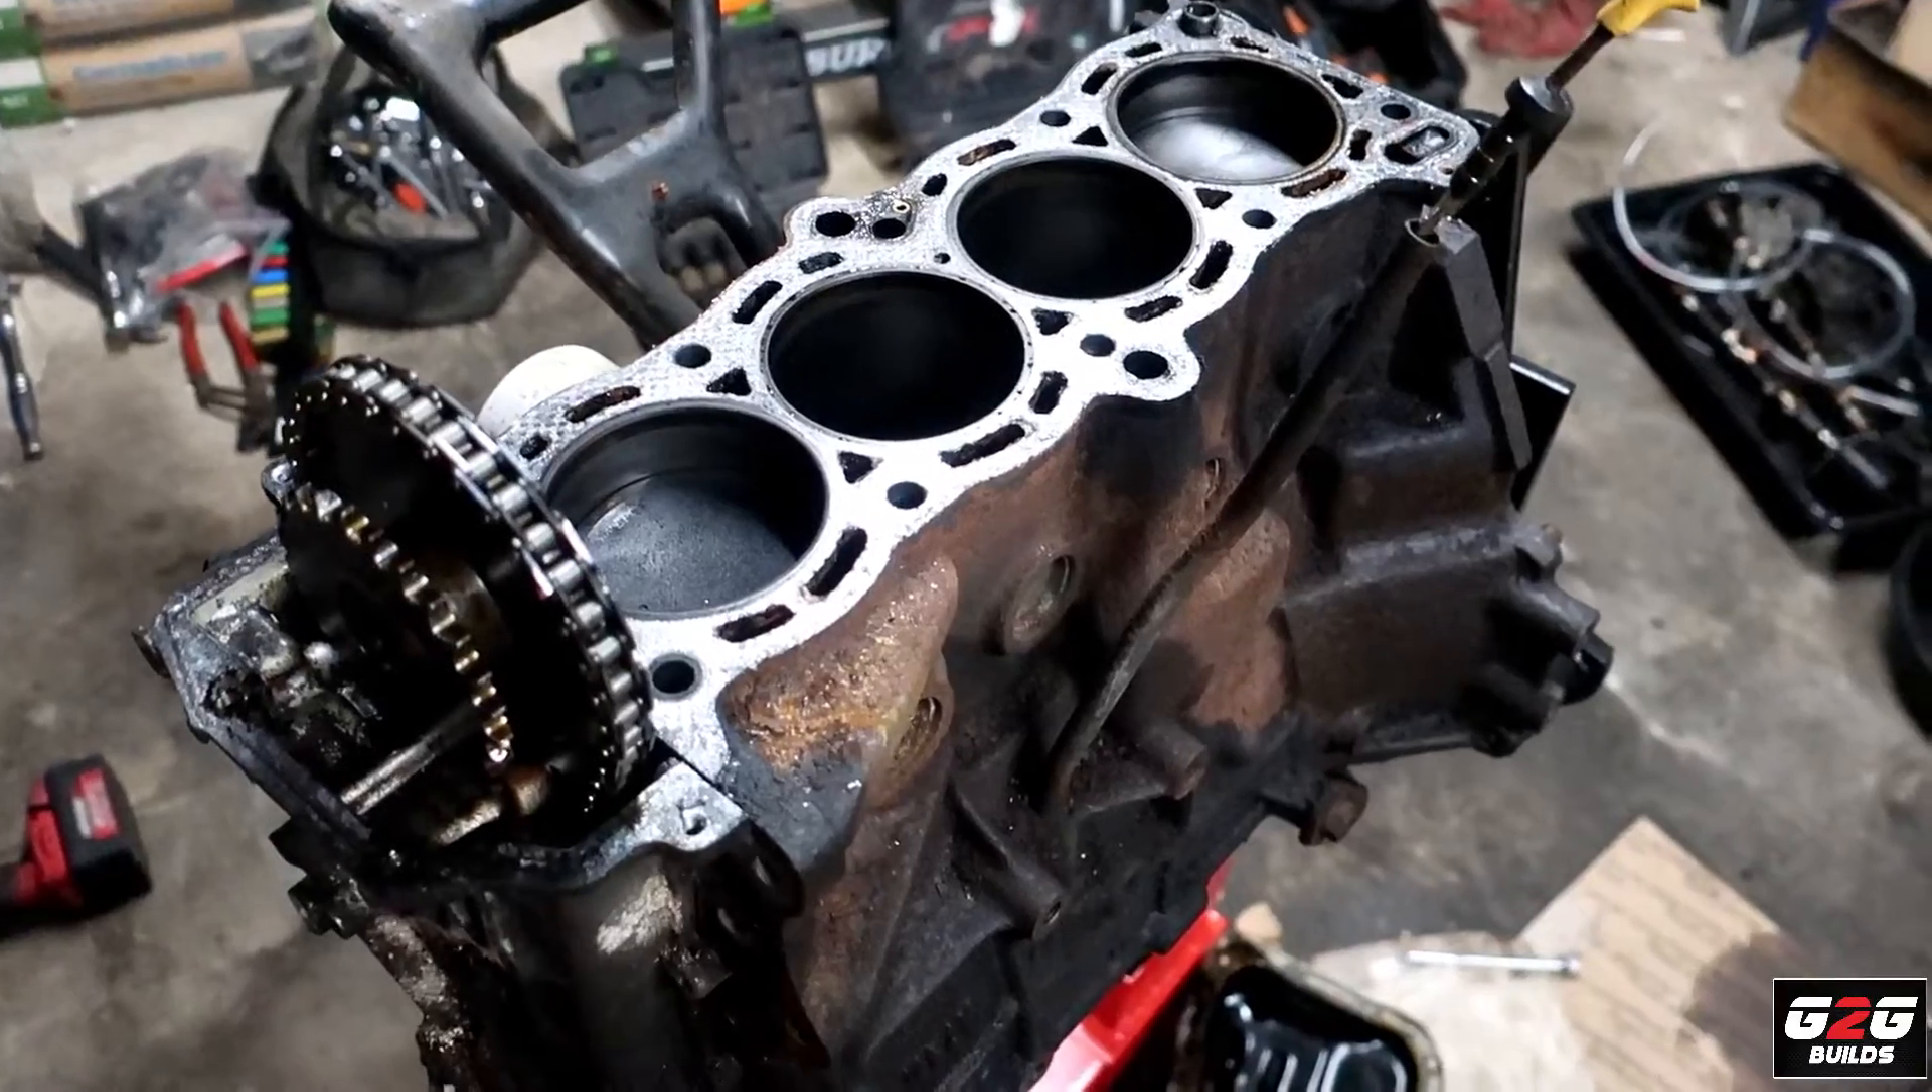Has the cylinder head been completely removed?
Yes.